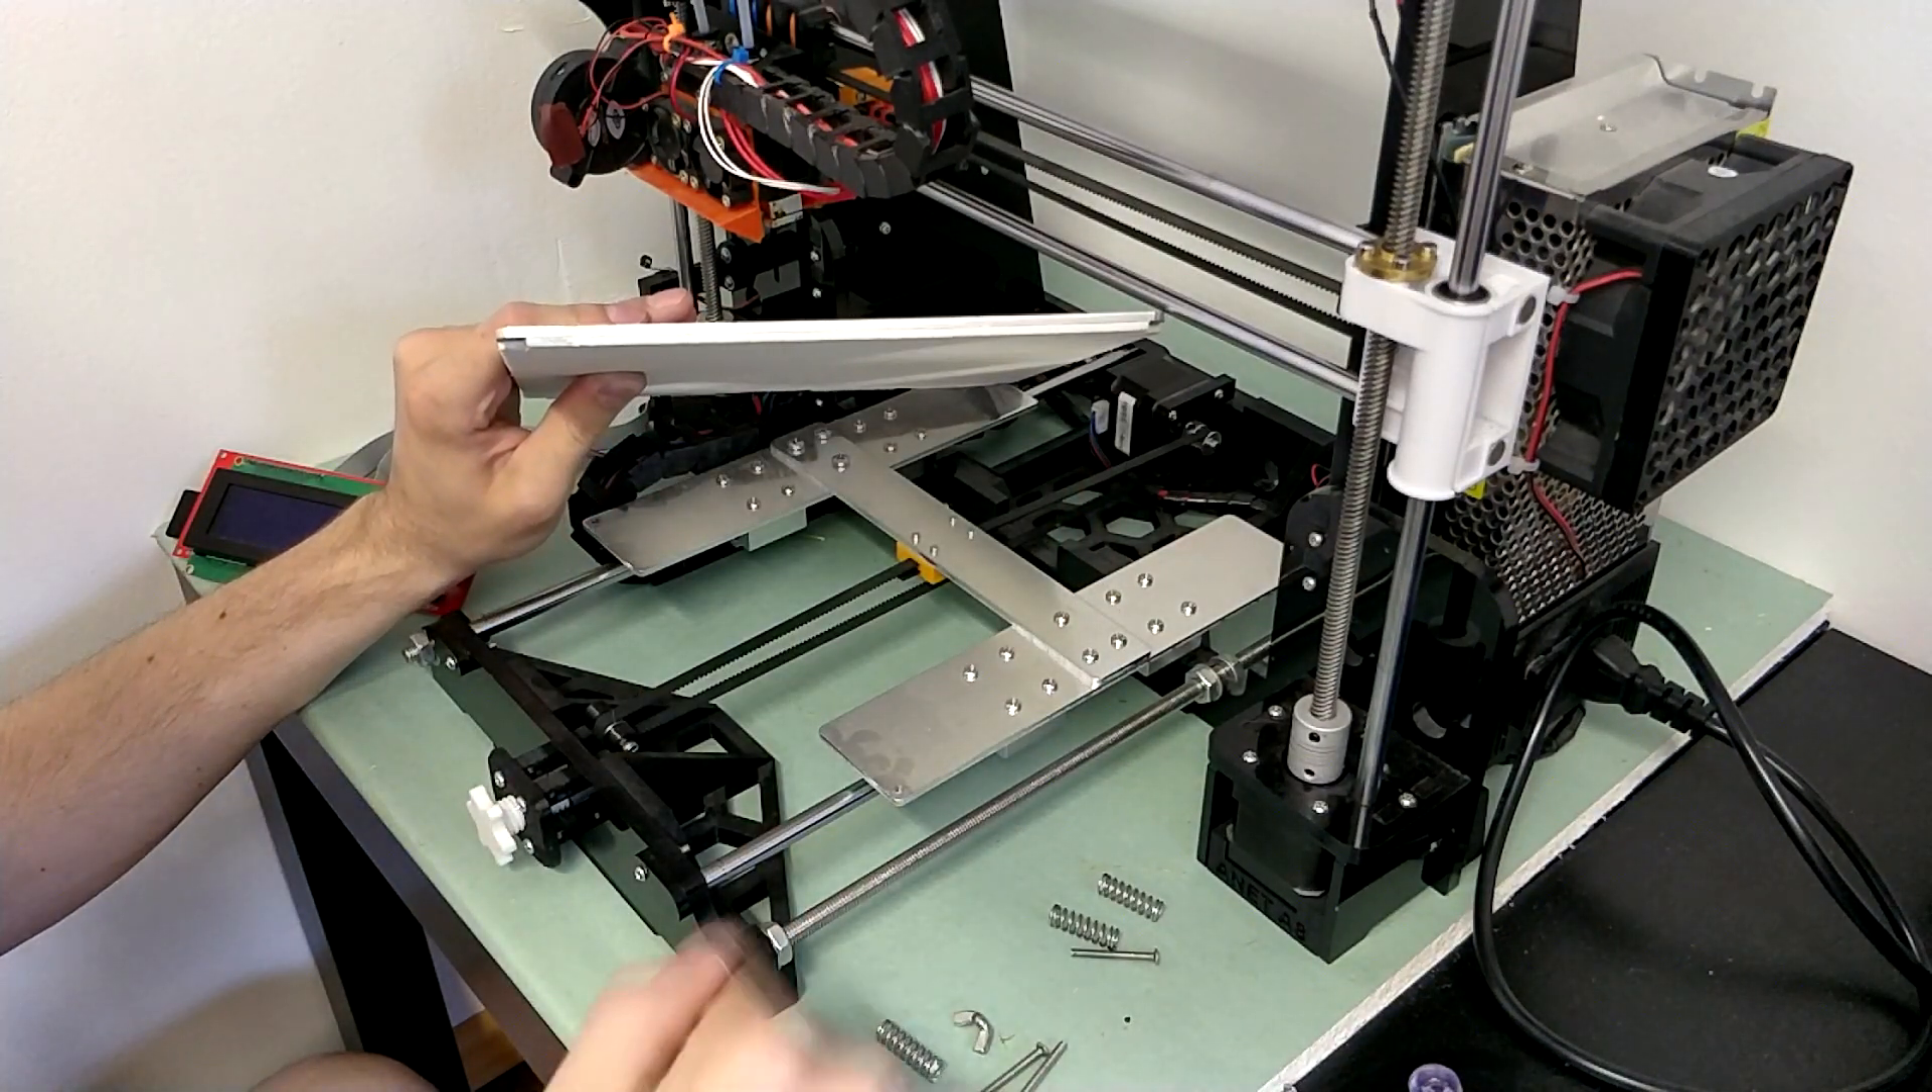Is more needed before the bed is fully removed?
No.